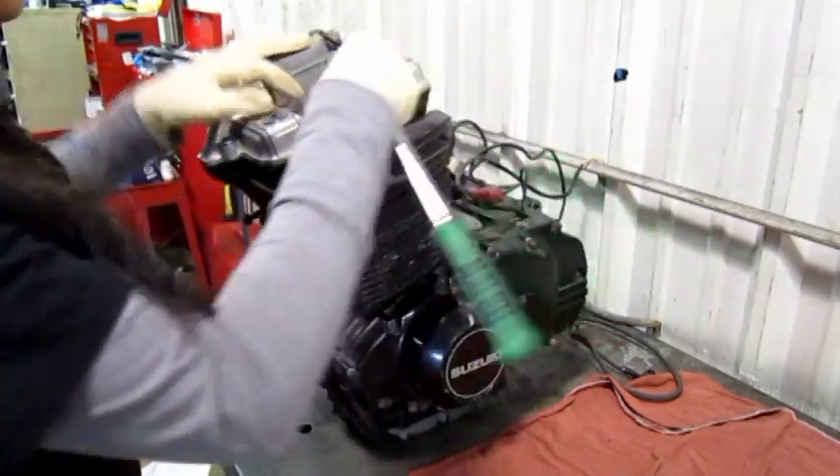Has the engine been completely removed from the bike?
Yes.